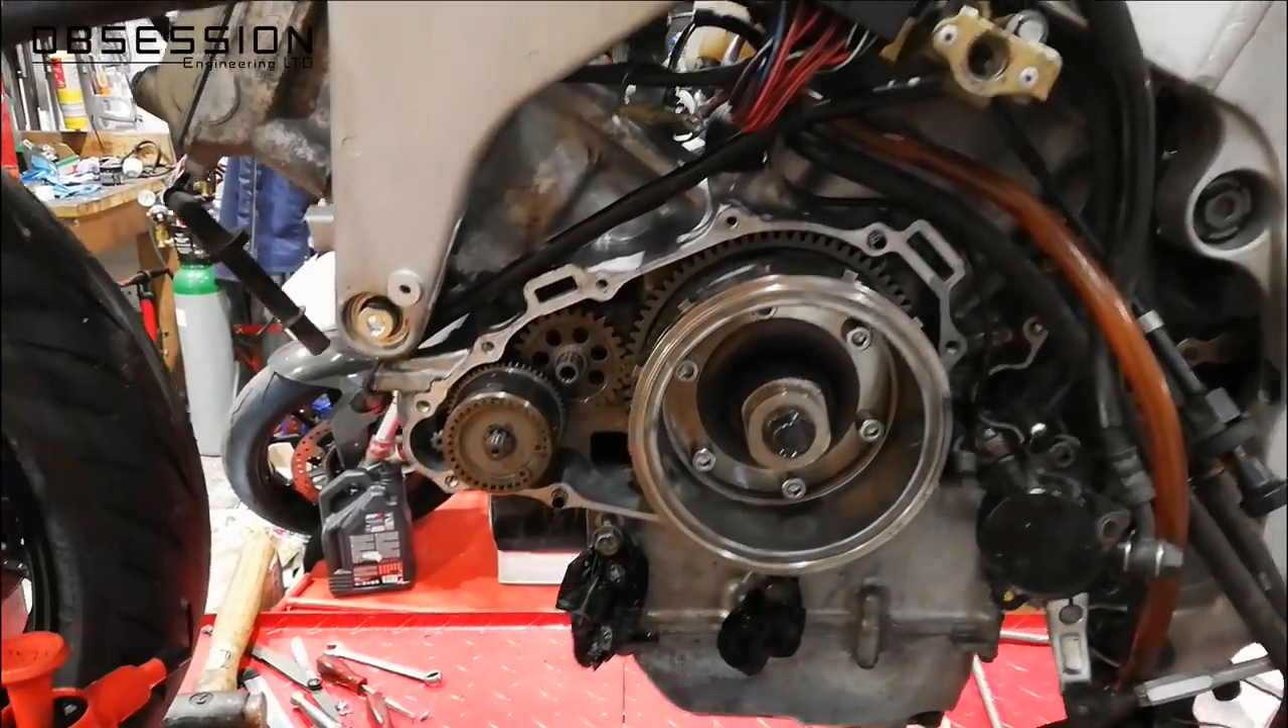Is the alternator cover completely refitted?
No.